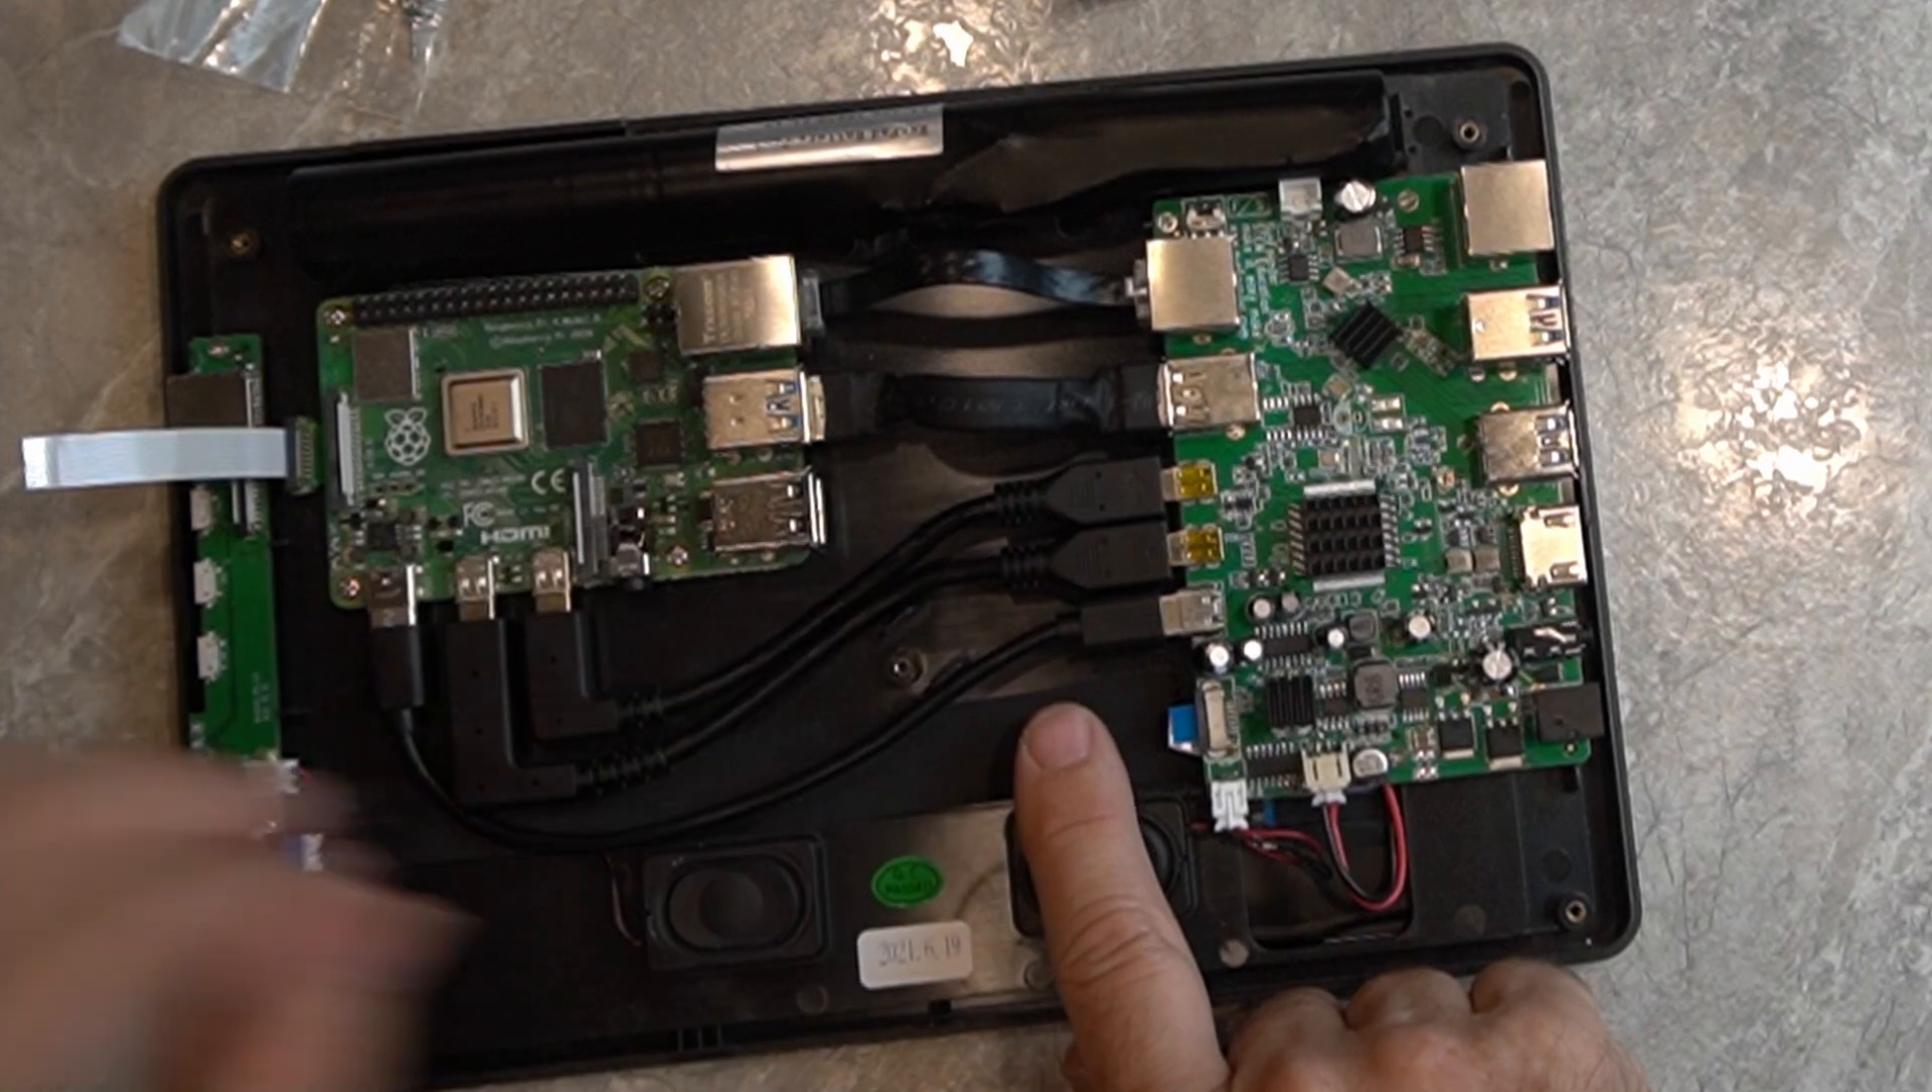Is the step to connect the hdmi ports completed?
Yes.